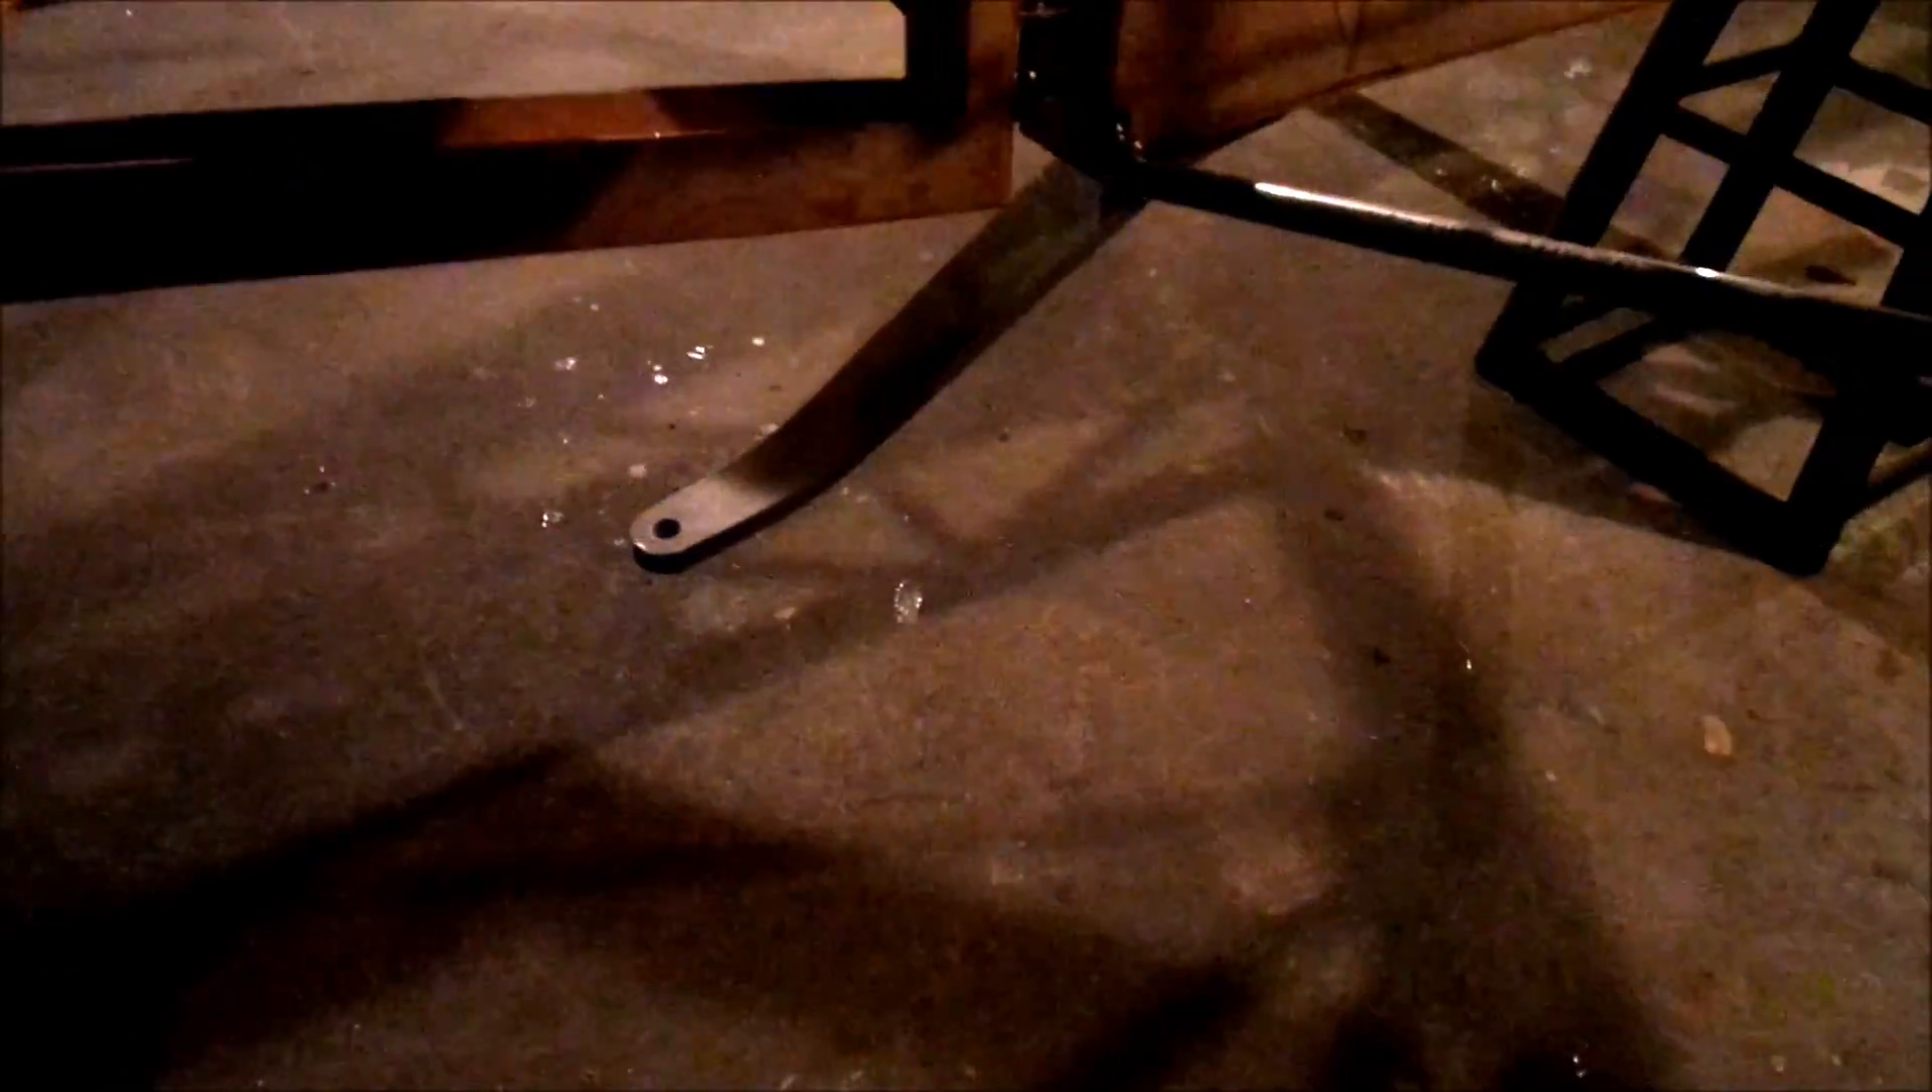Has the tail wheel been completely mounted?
No.